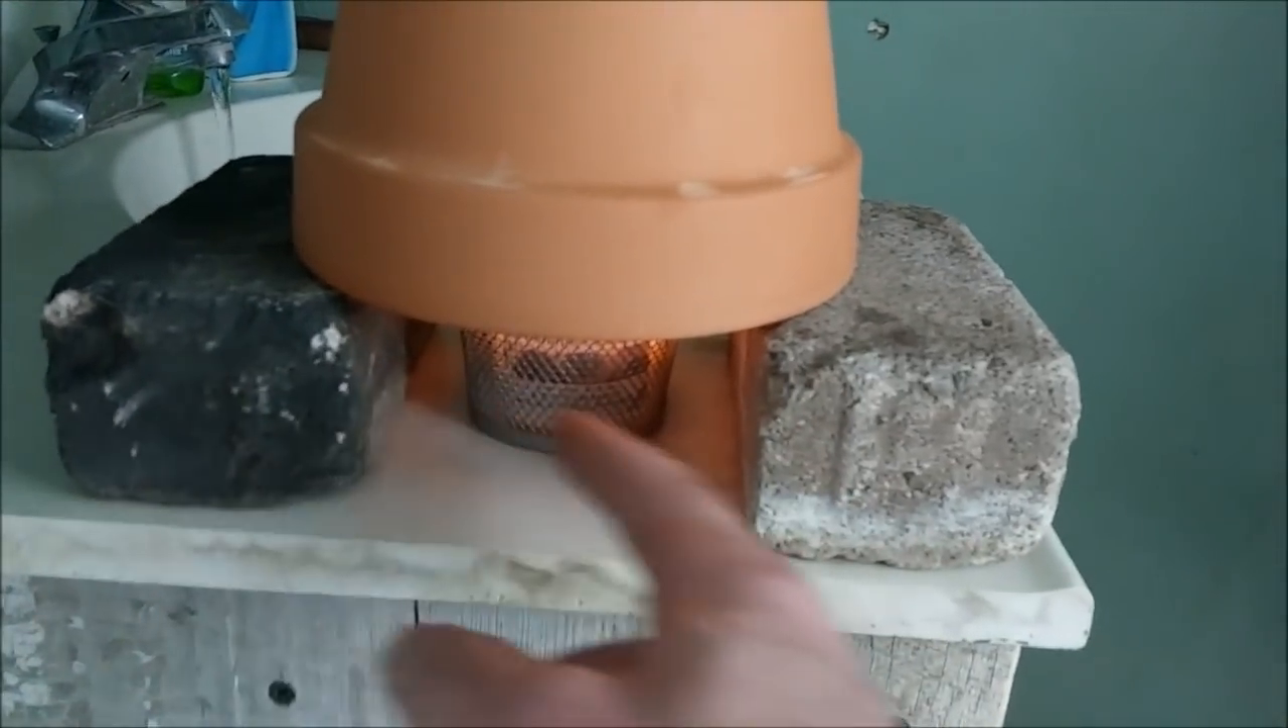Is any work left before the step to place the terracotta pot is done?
No.